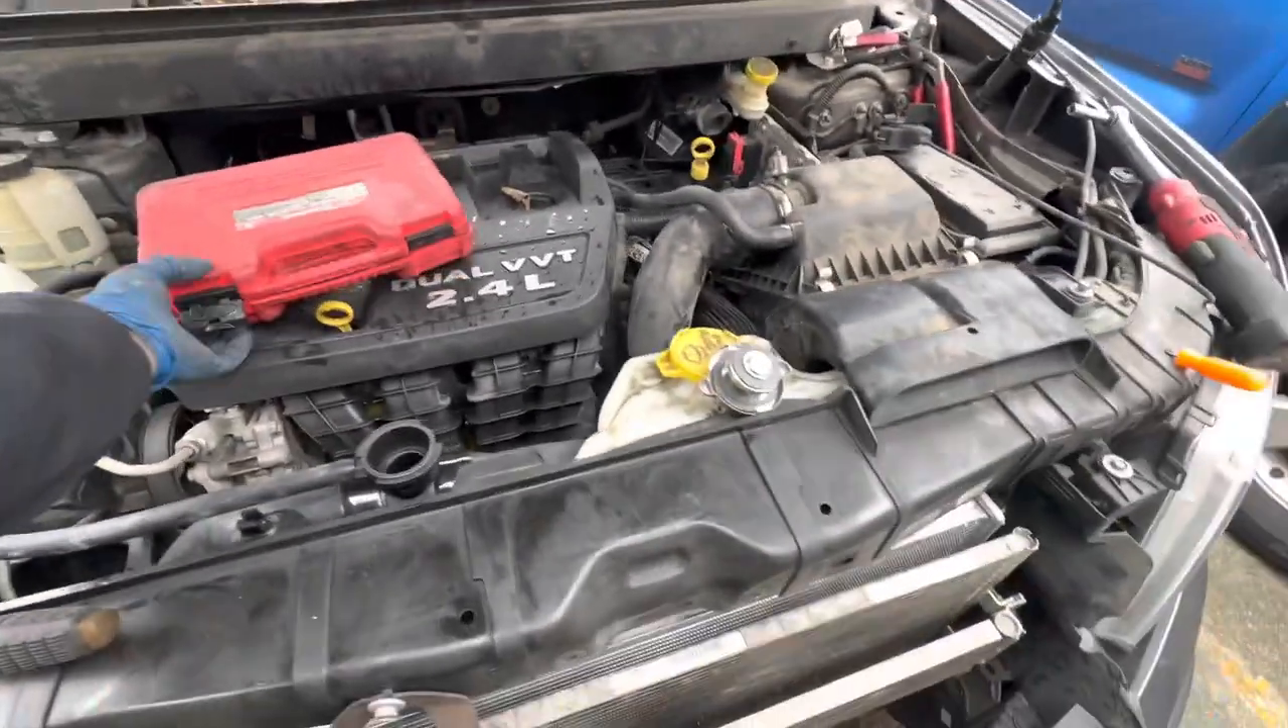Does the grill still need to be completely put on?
Yes.